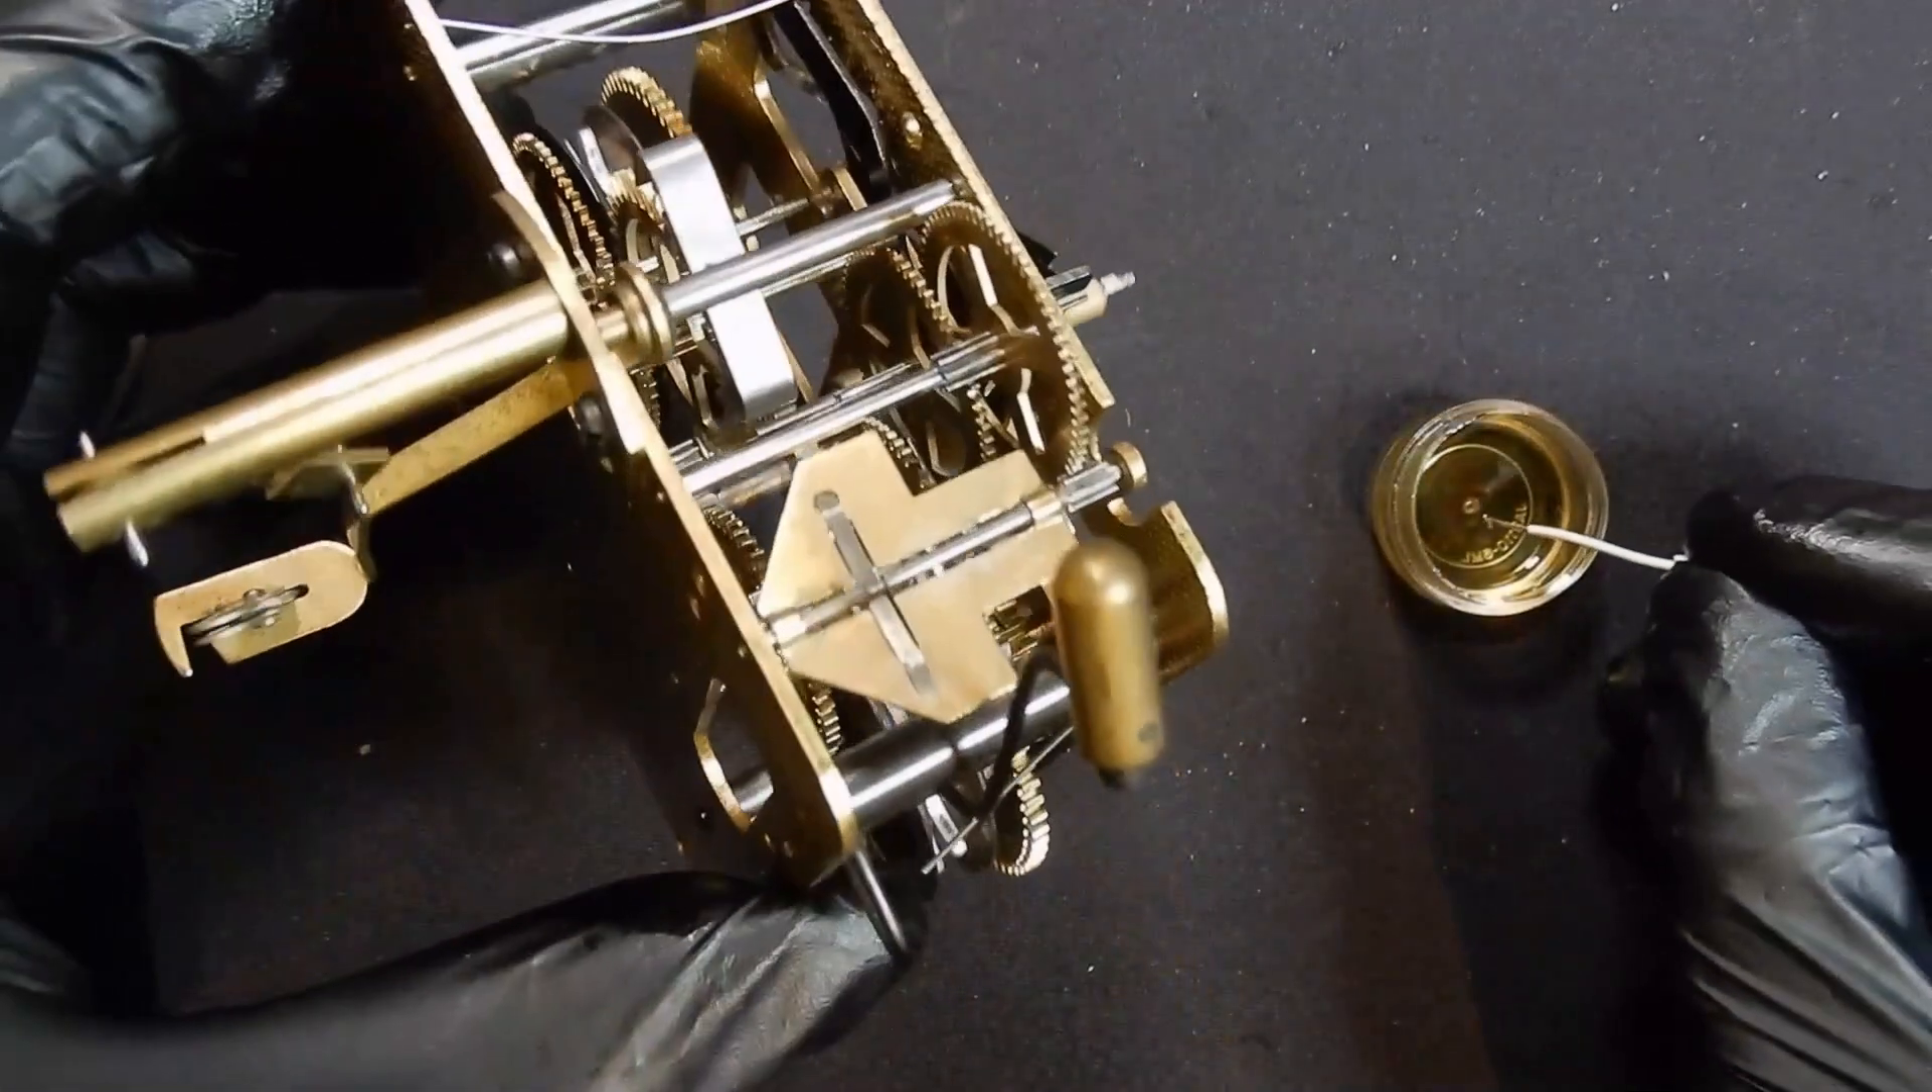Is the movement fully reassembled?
Yes.